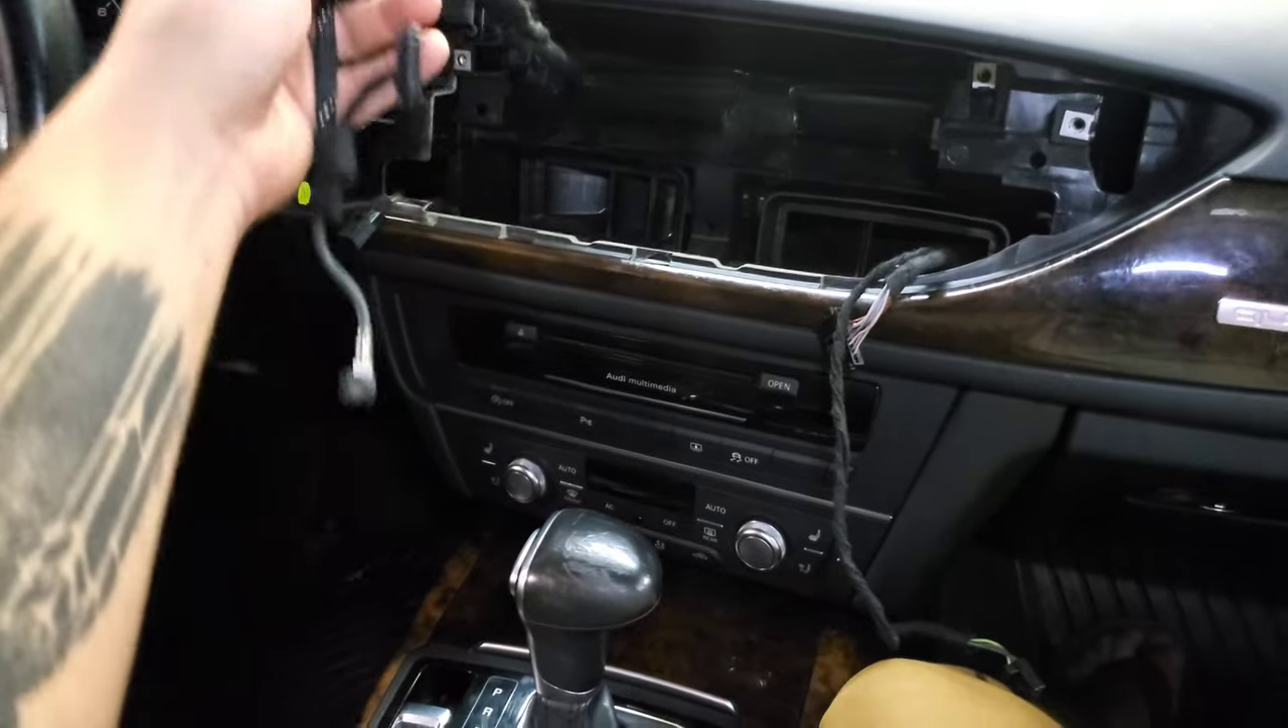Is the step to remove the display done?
Yes.